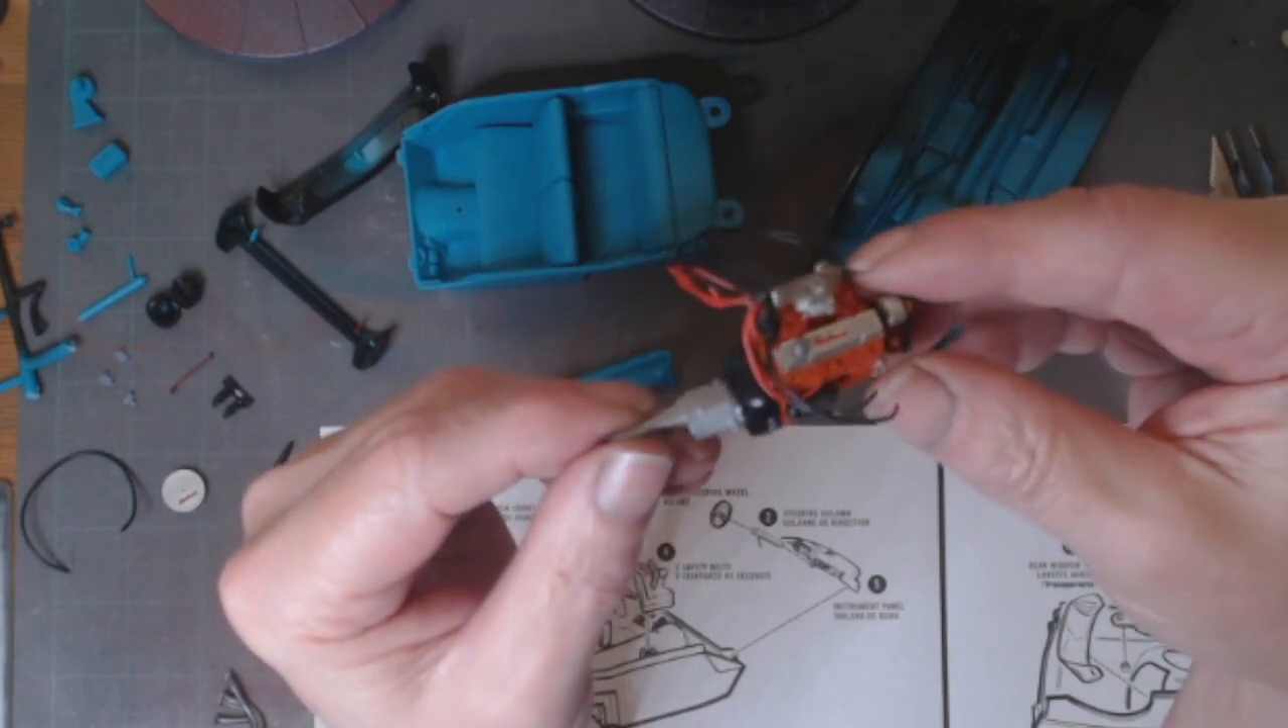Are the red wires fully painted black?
No.